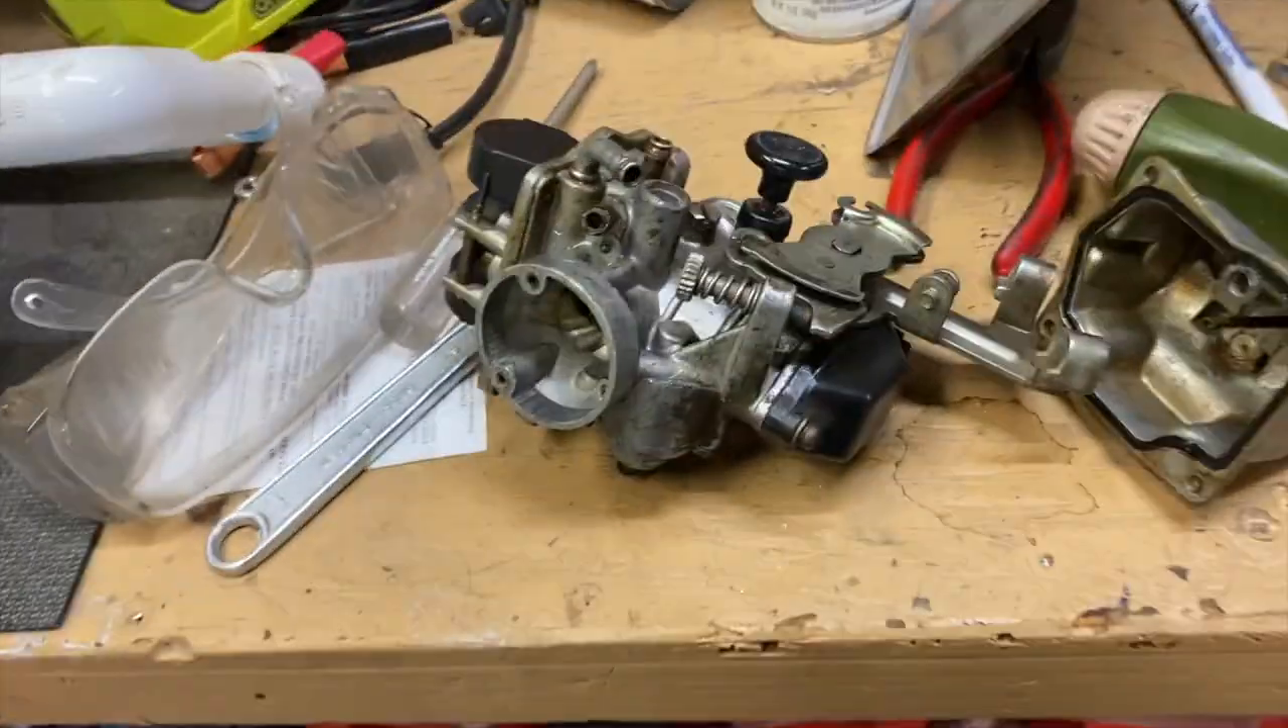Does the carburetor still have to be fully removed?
No.